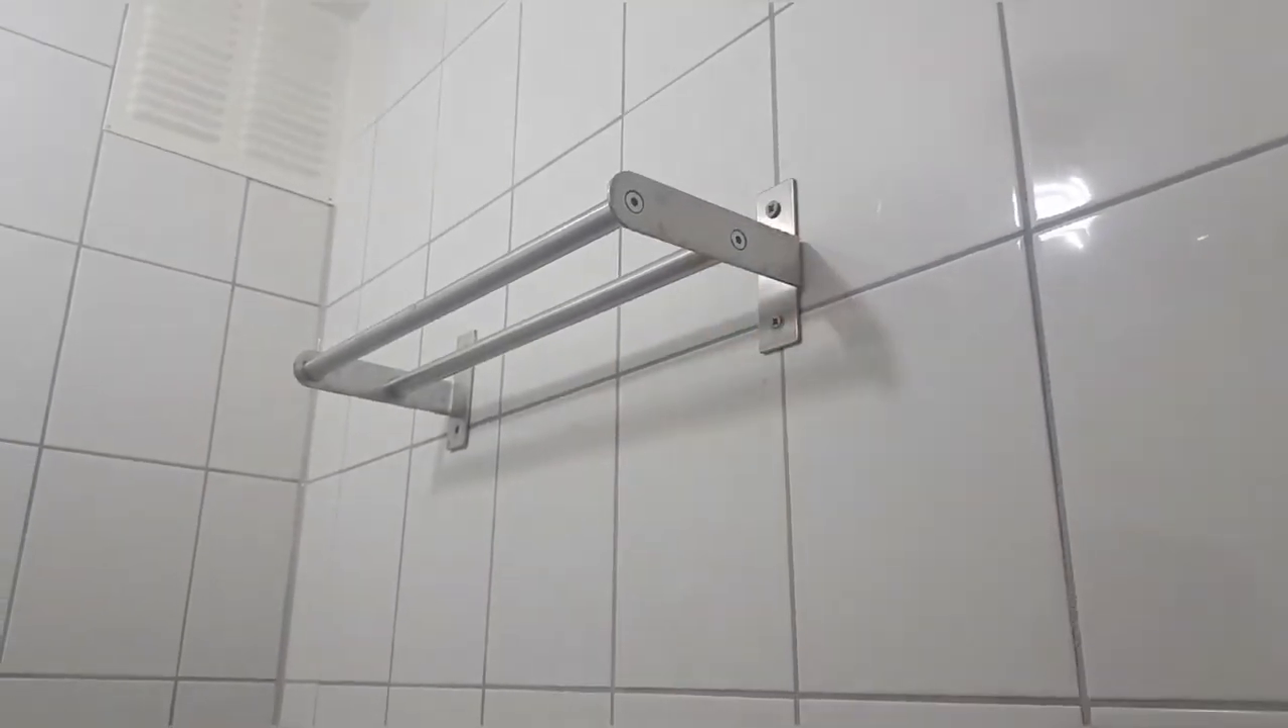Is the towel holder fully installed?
Yes.